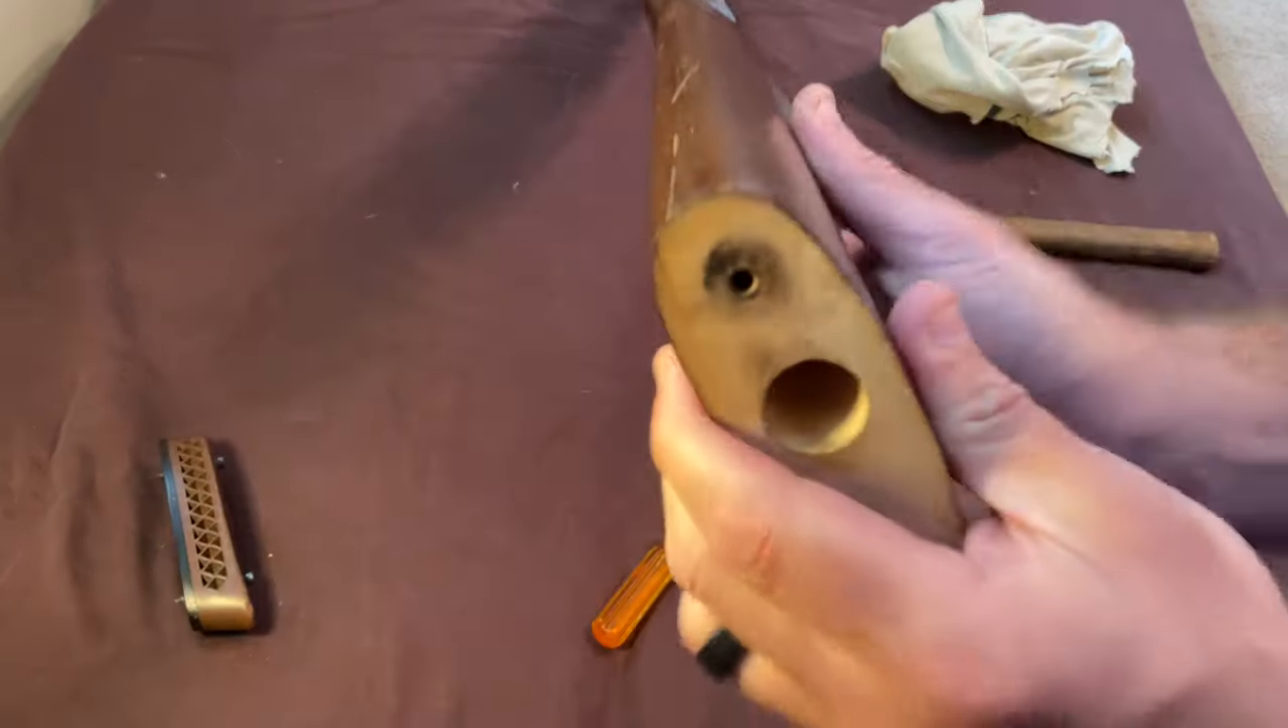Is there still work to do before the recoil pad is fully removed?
No.